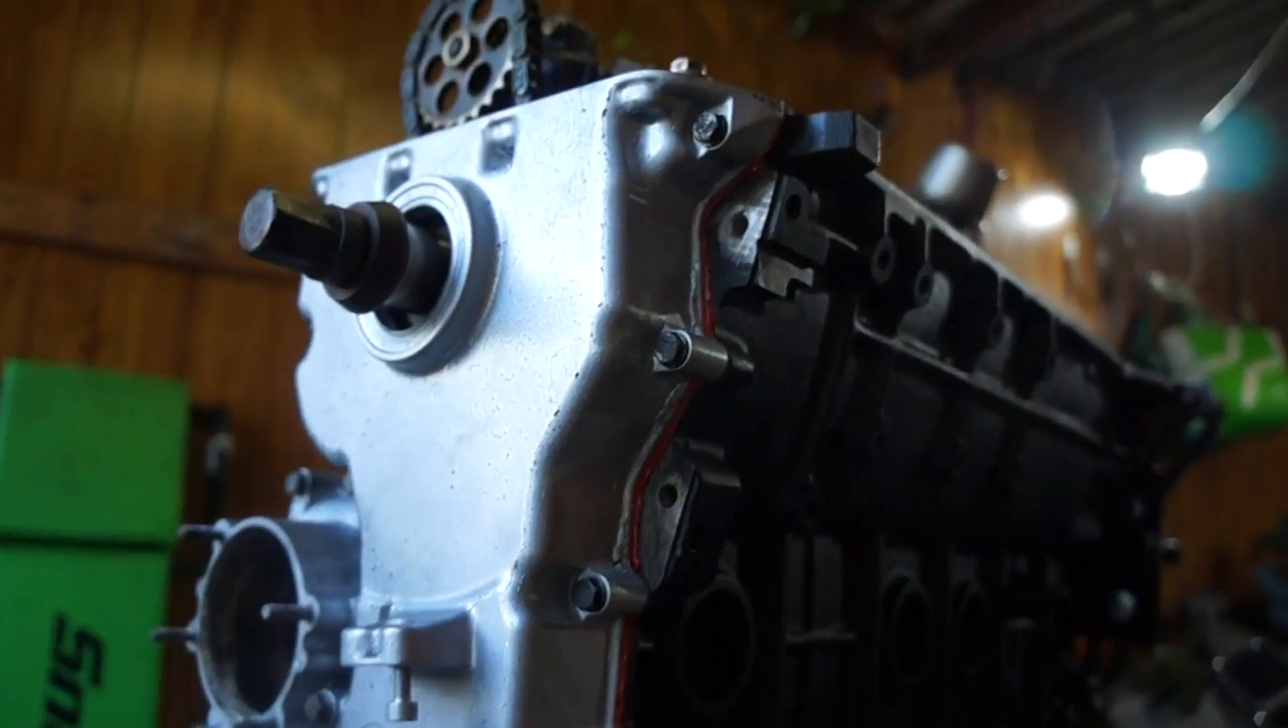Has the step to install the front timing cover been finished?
Yes.